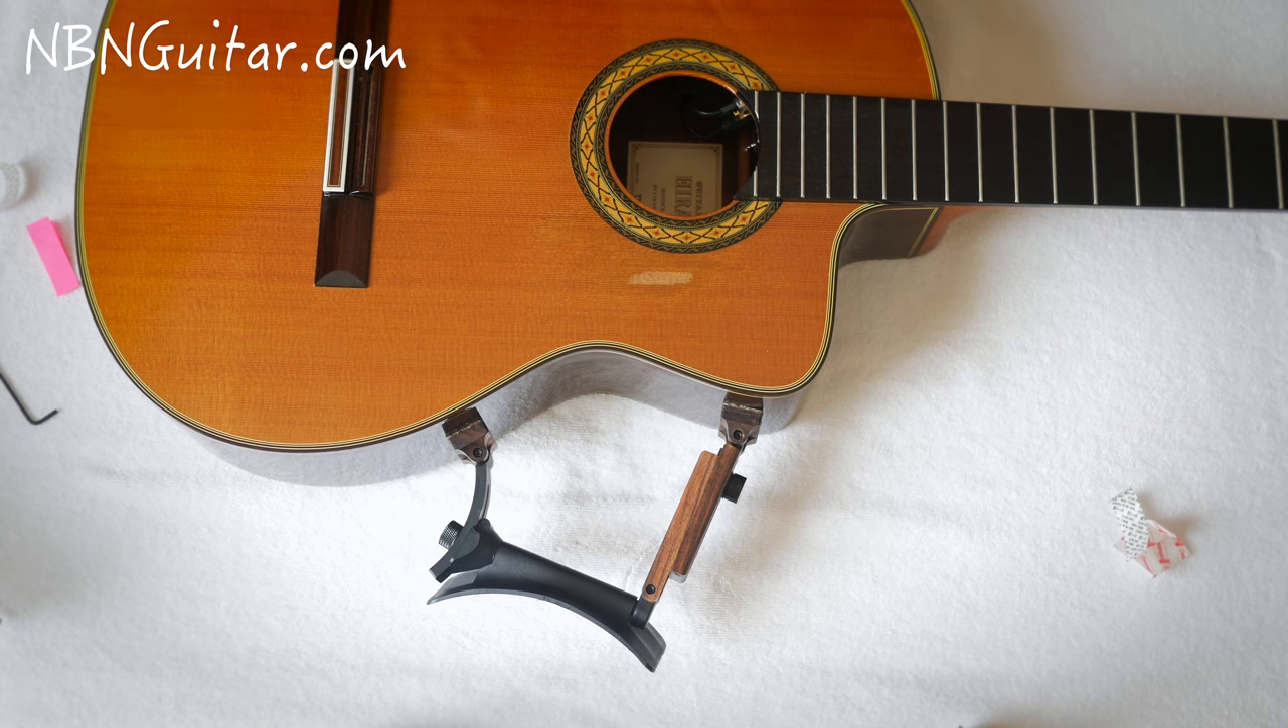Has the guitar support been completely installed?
Yes.